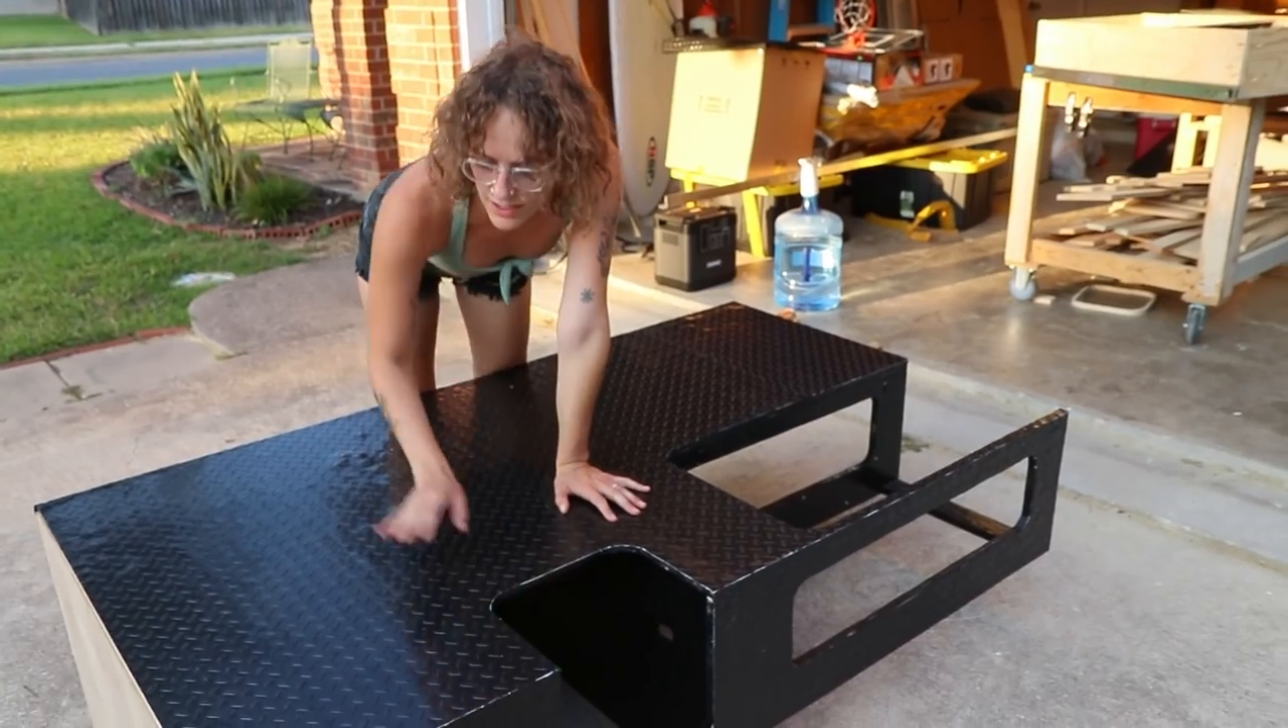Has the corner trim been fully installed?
No.